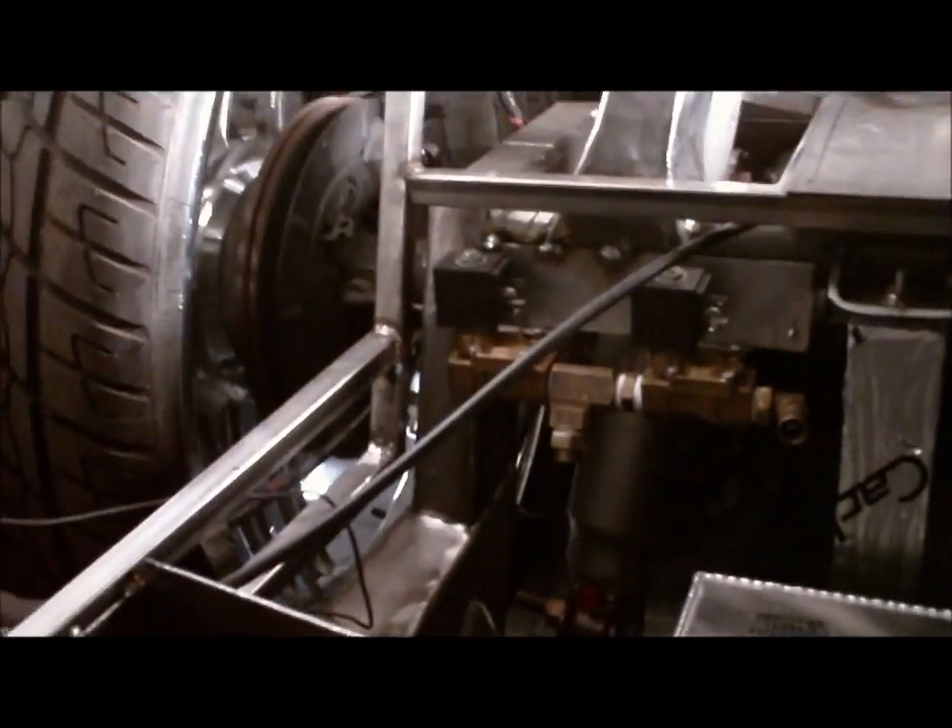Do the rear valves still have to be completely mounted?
No.